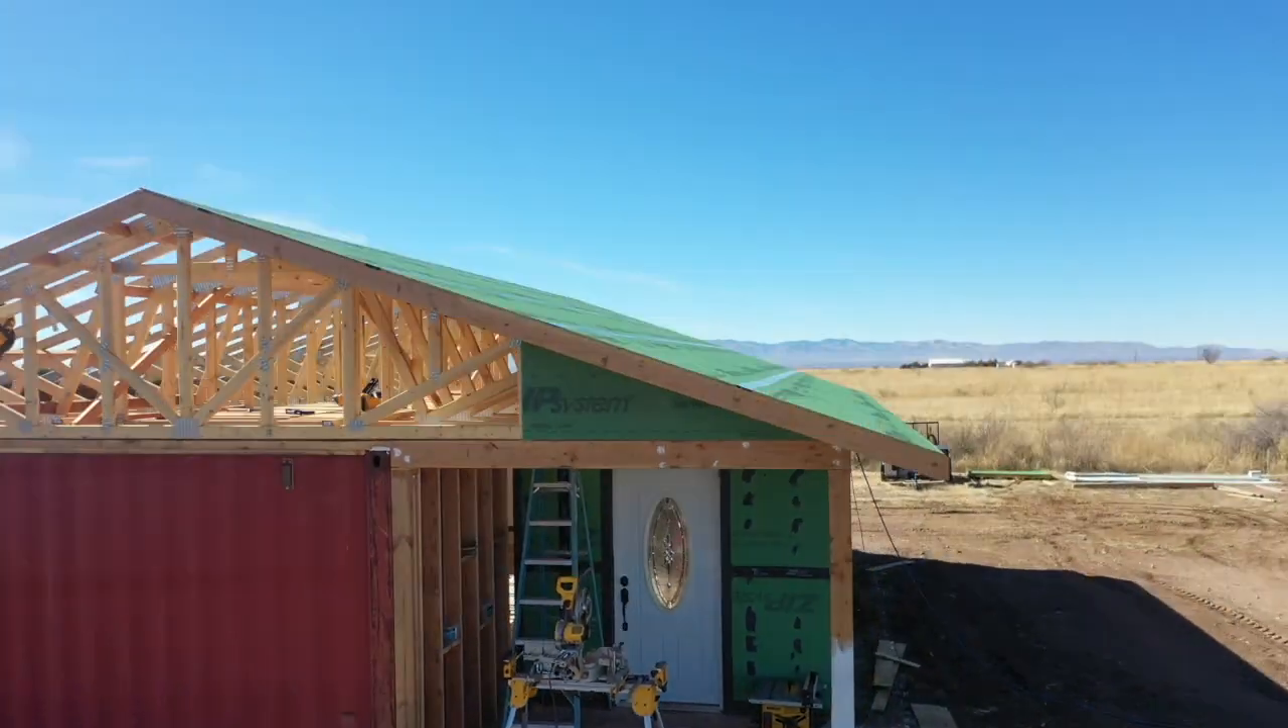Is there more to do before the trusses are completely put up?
No.